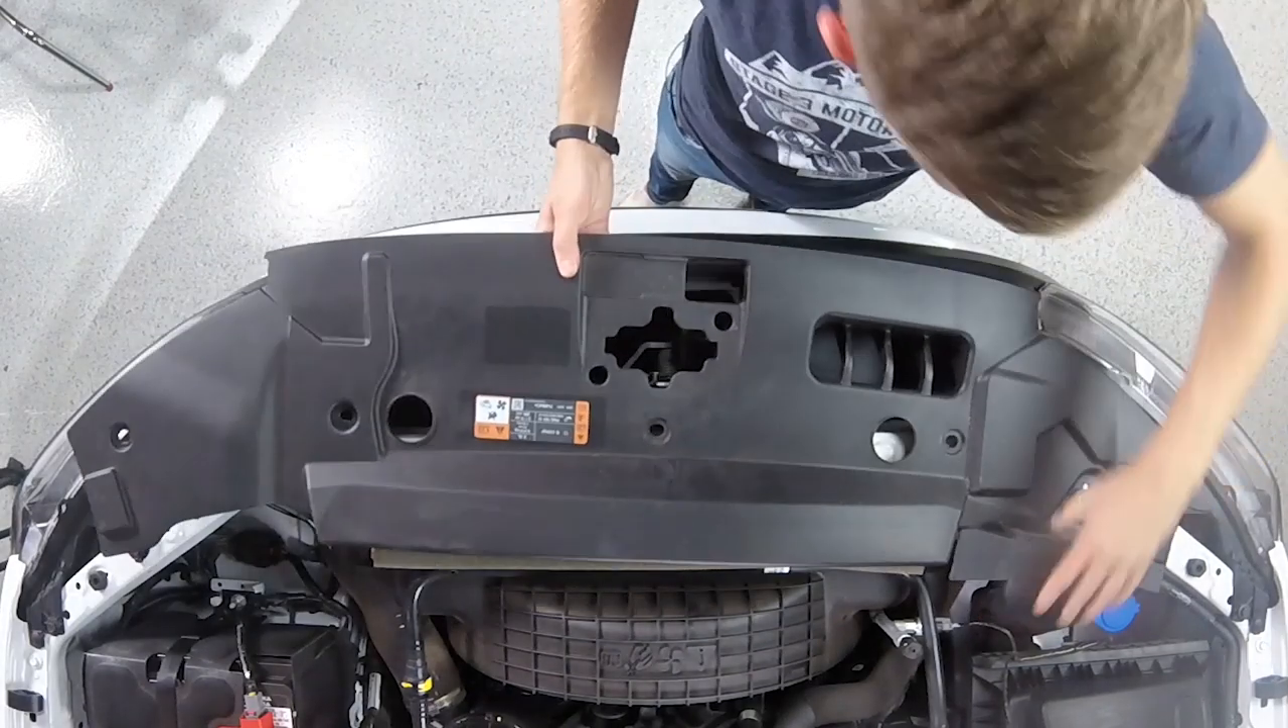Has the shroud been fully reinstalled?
No.